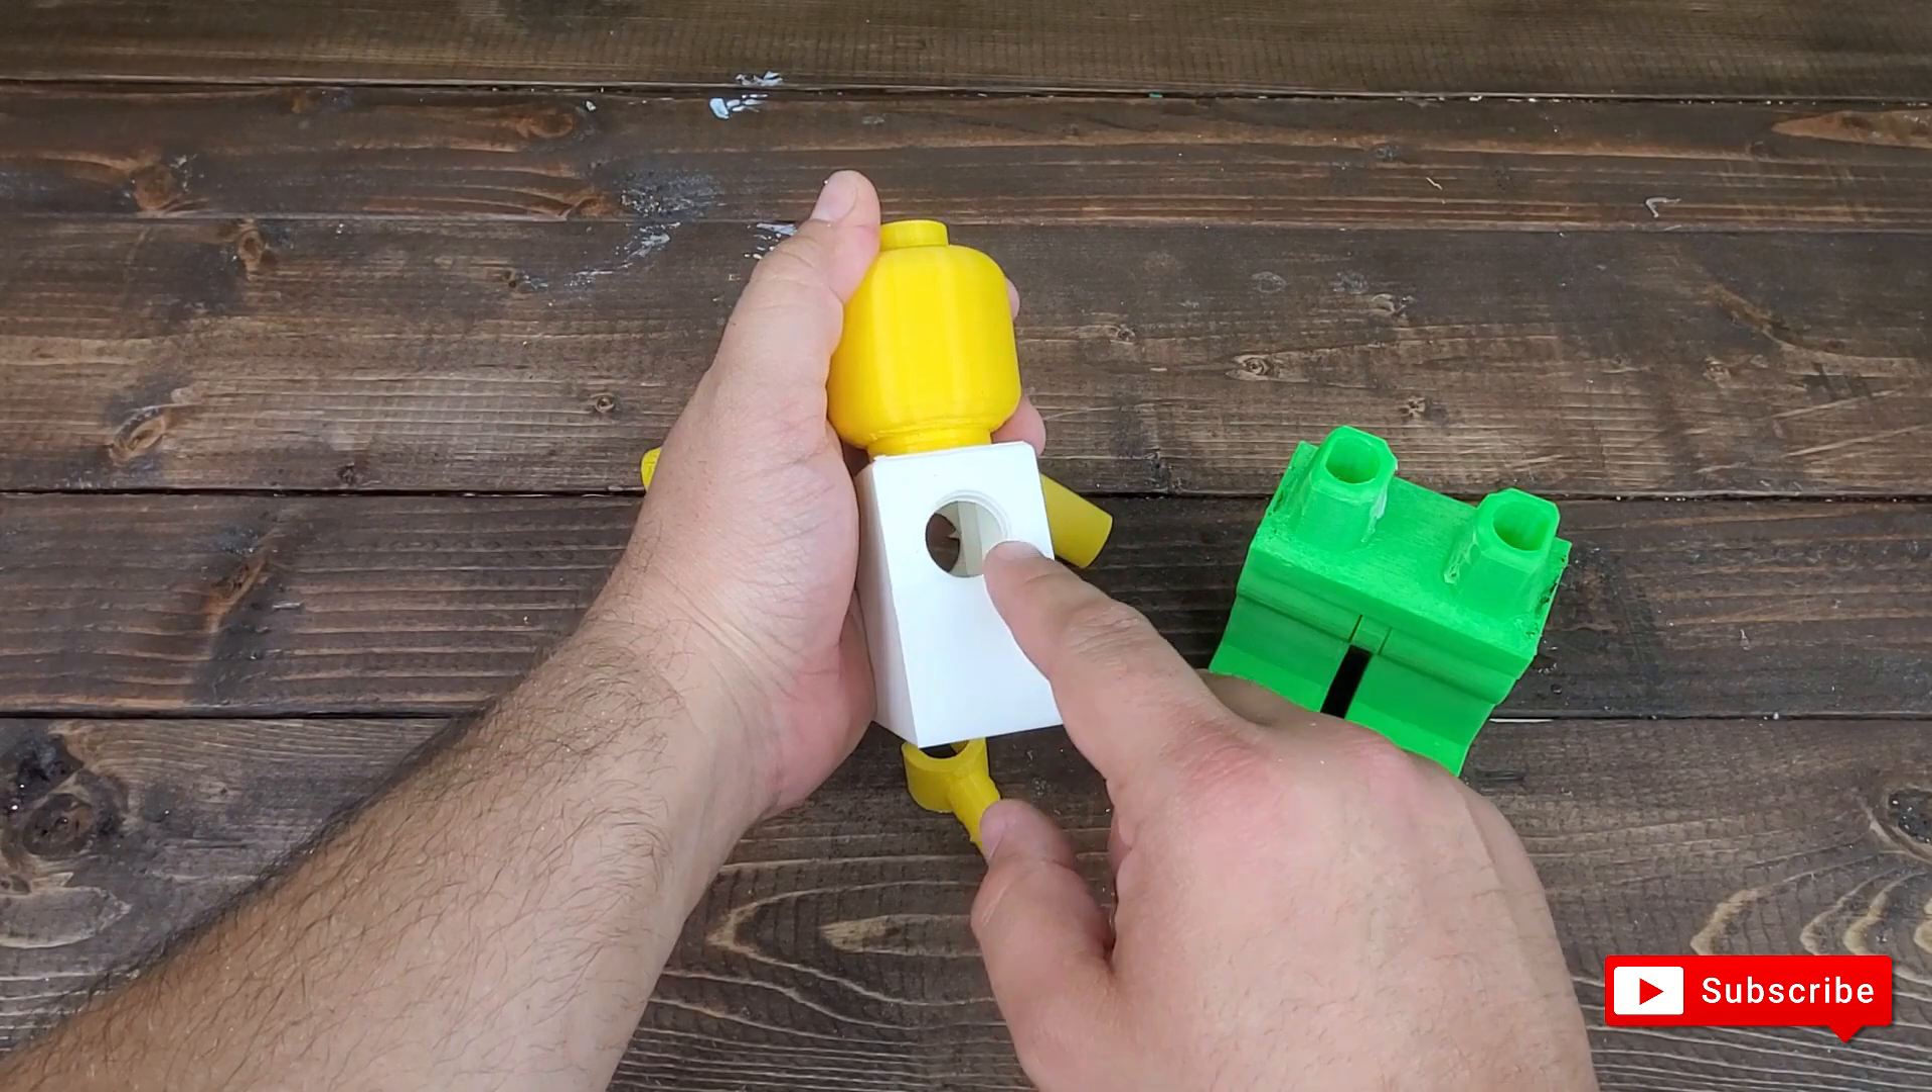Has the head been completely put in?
Yes.